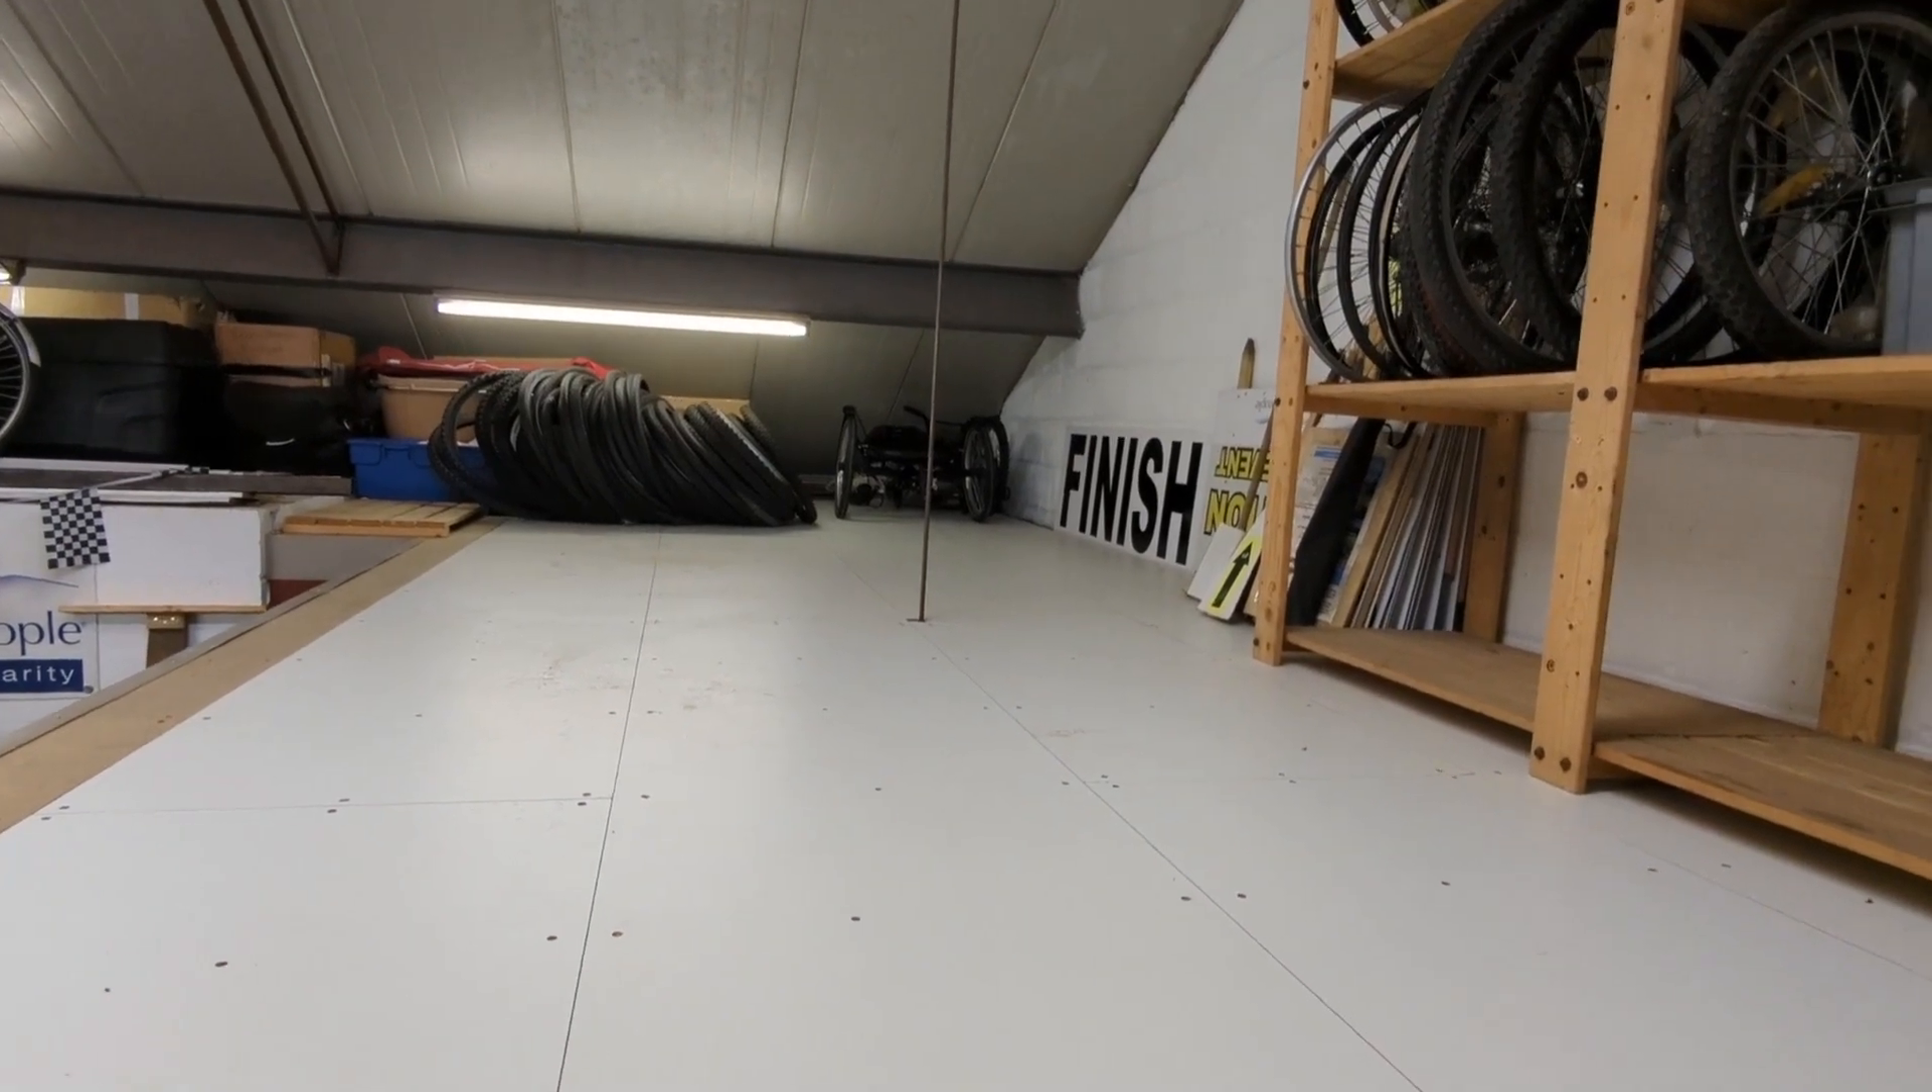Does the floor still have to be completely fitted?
No.